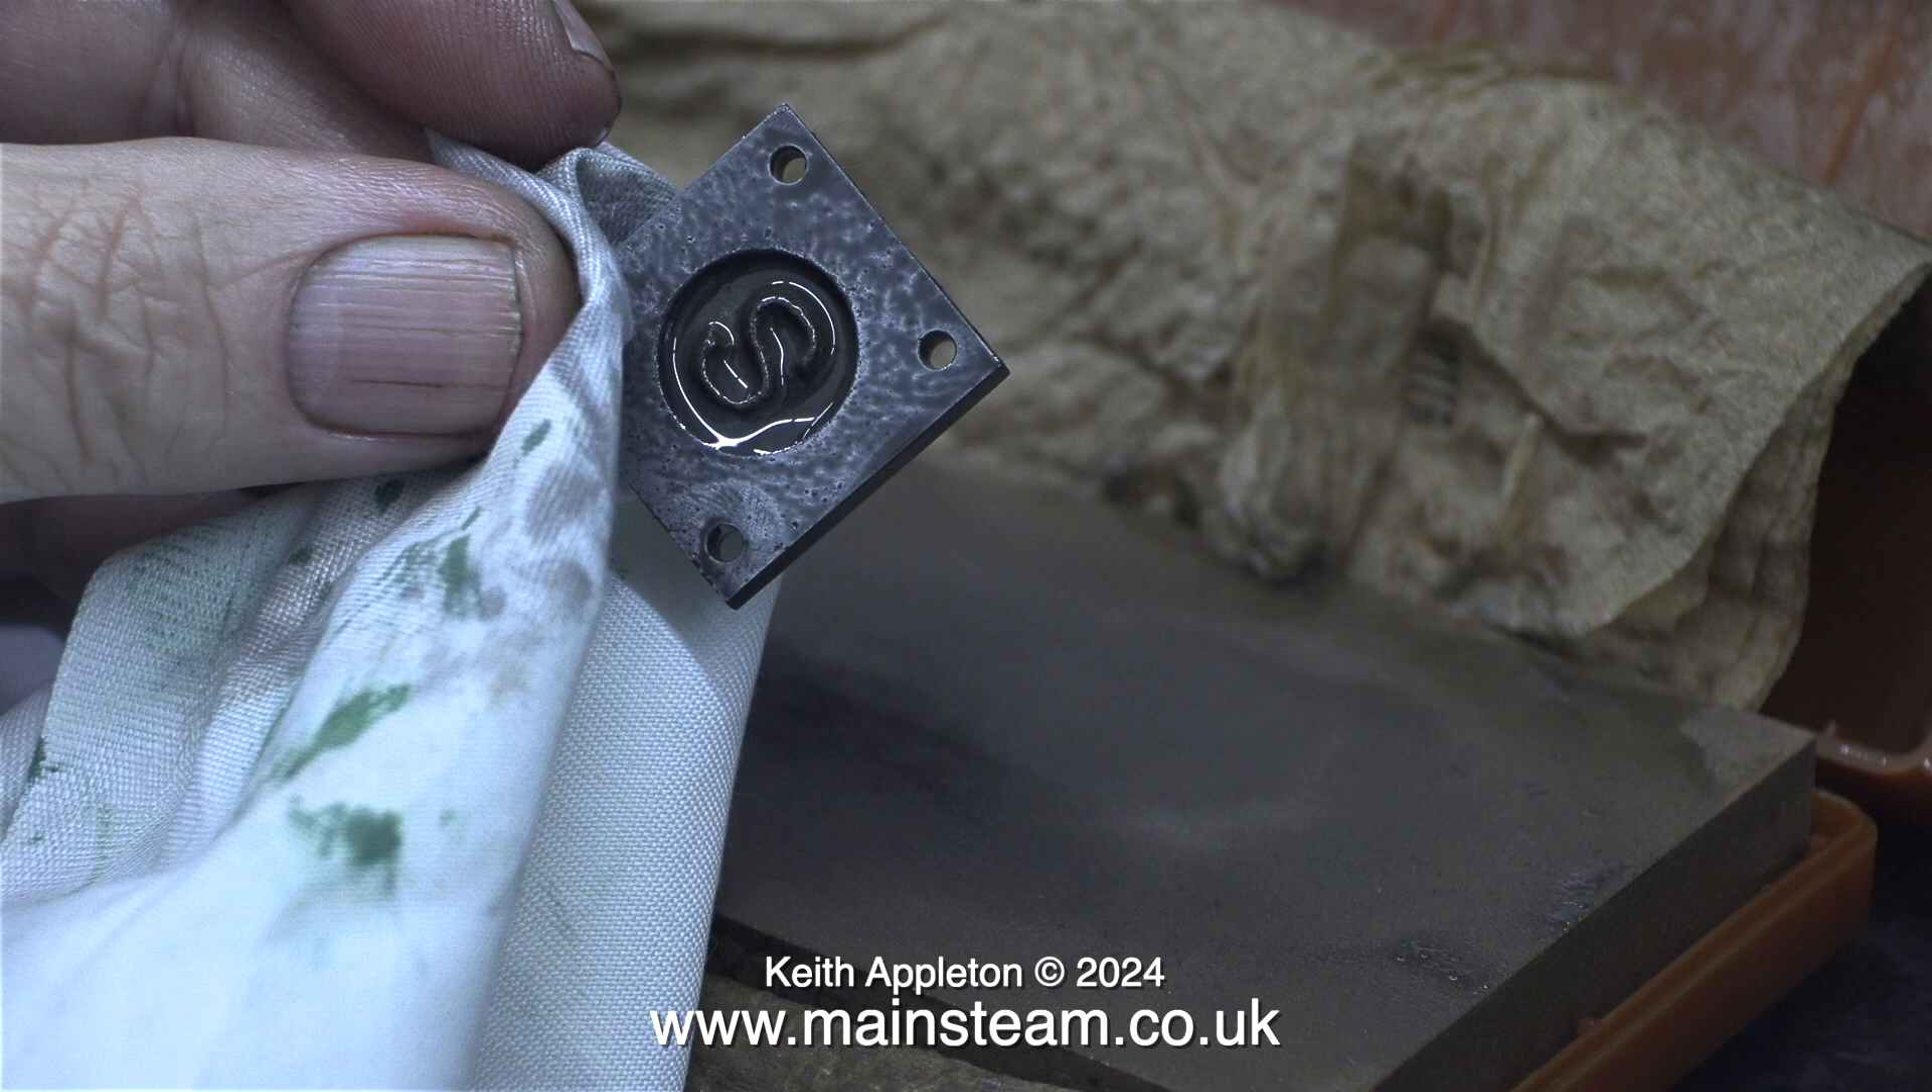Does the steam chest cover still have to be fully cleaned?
Yes.